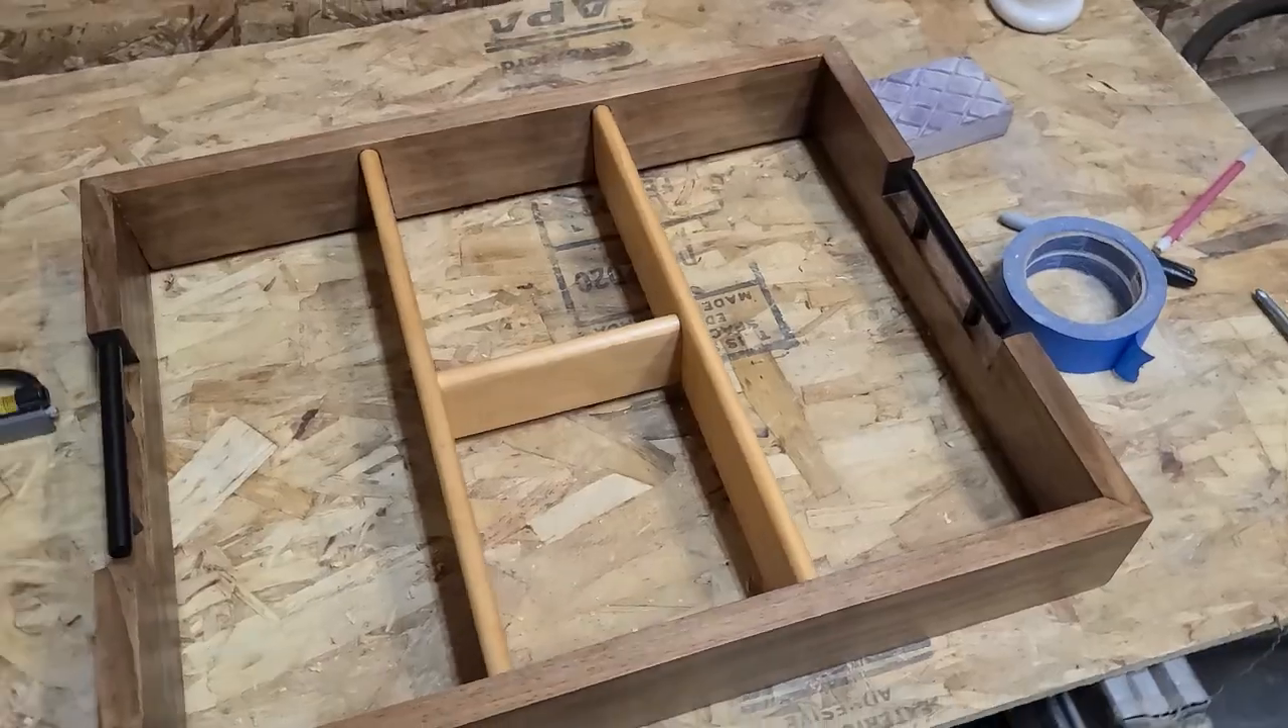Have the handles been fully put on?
Yes.